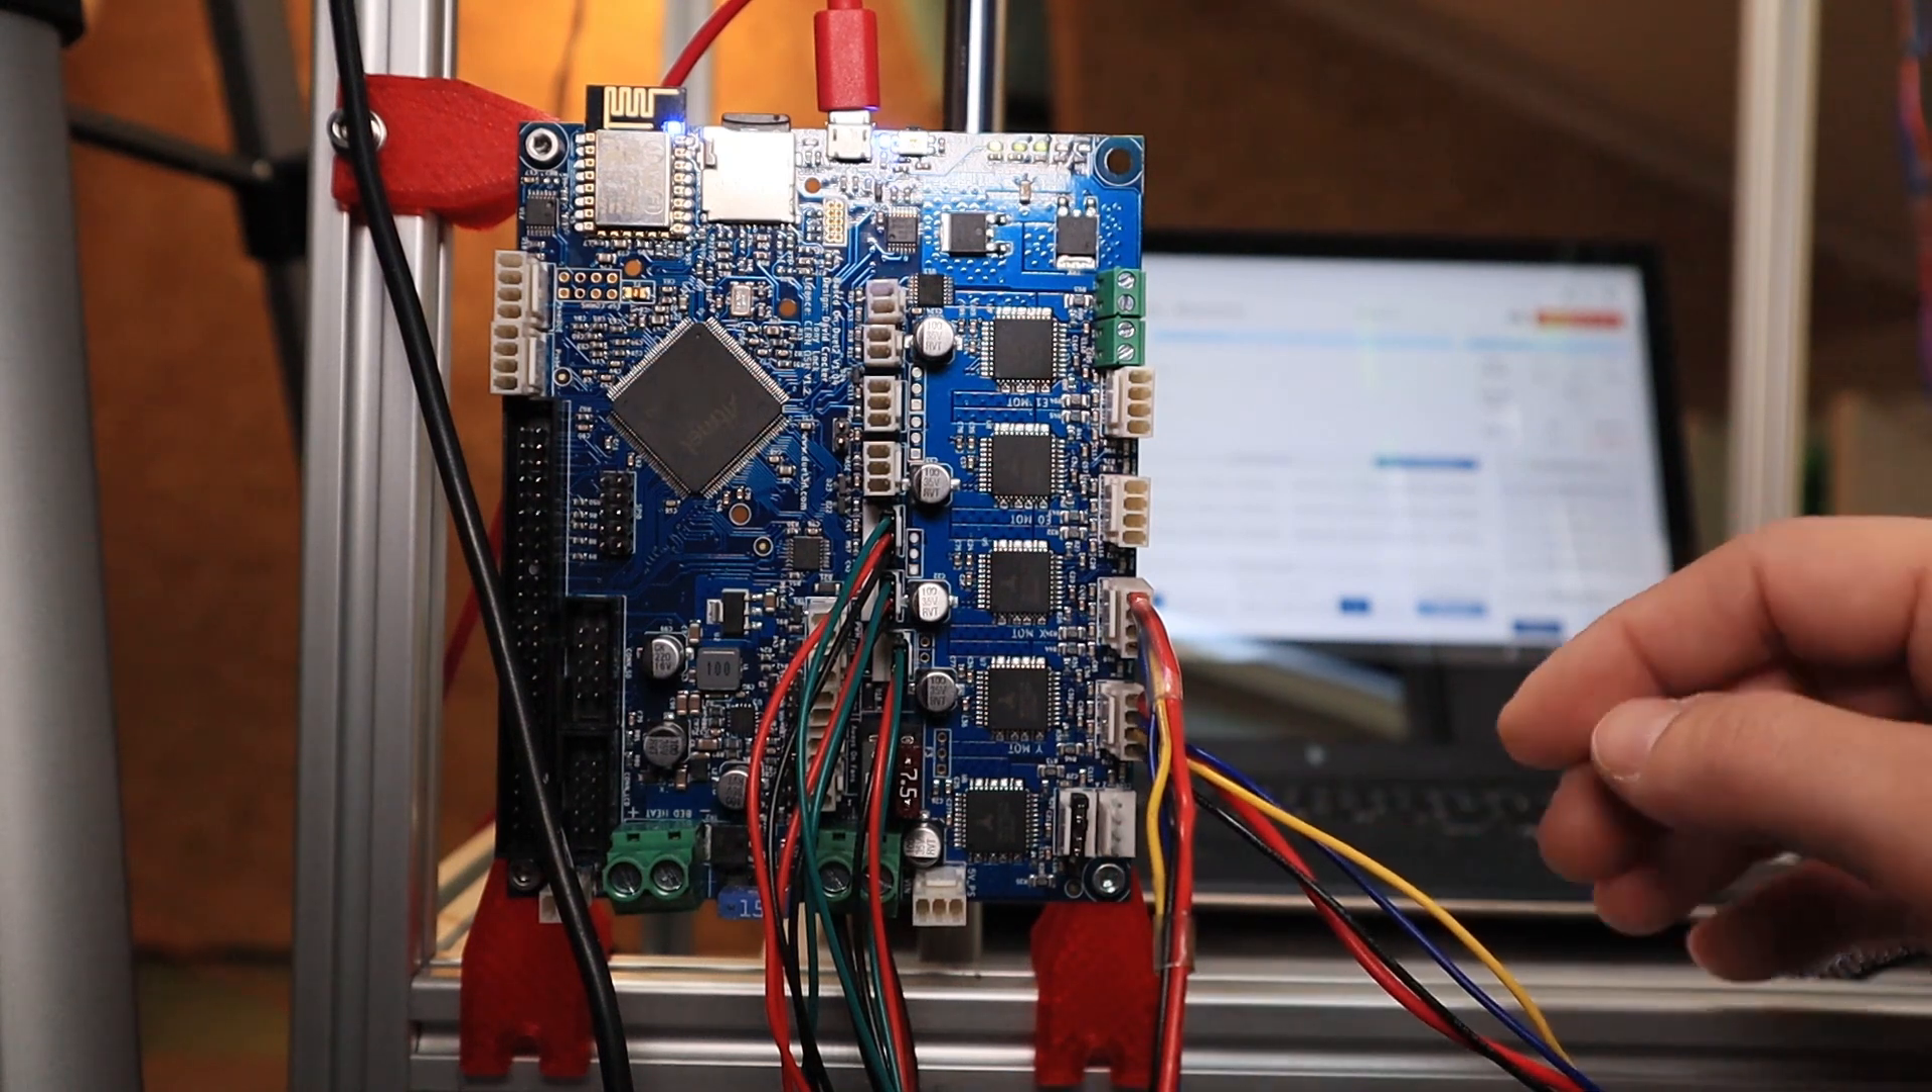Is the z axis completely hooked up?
No.